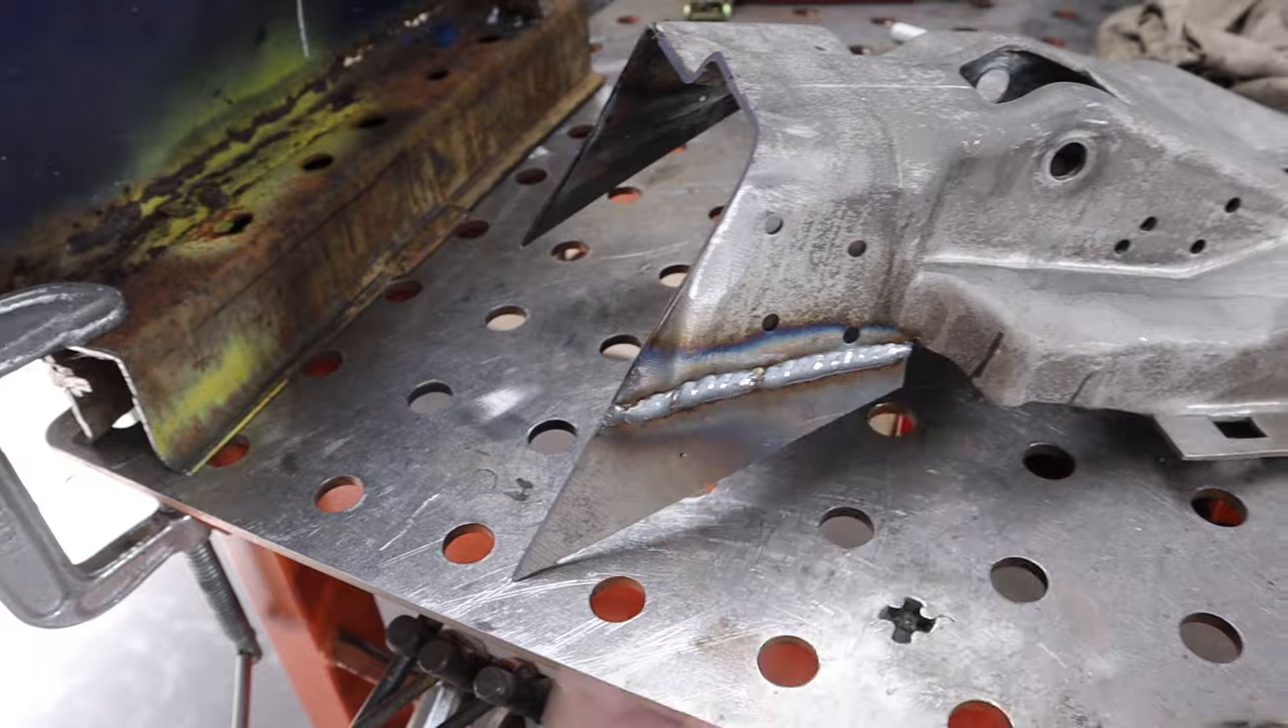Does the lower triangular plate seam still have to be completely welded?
No.